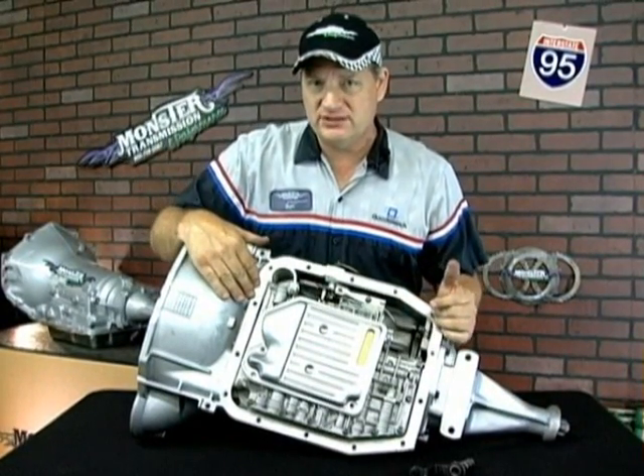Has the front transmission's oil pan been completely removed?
Yes.